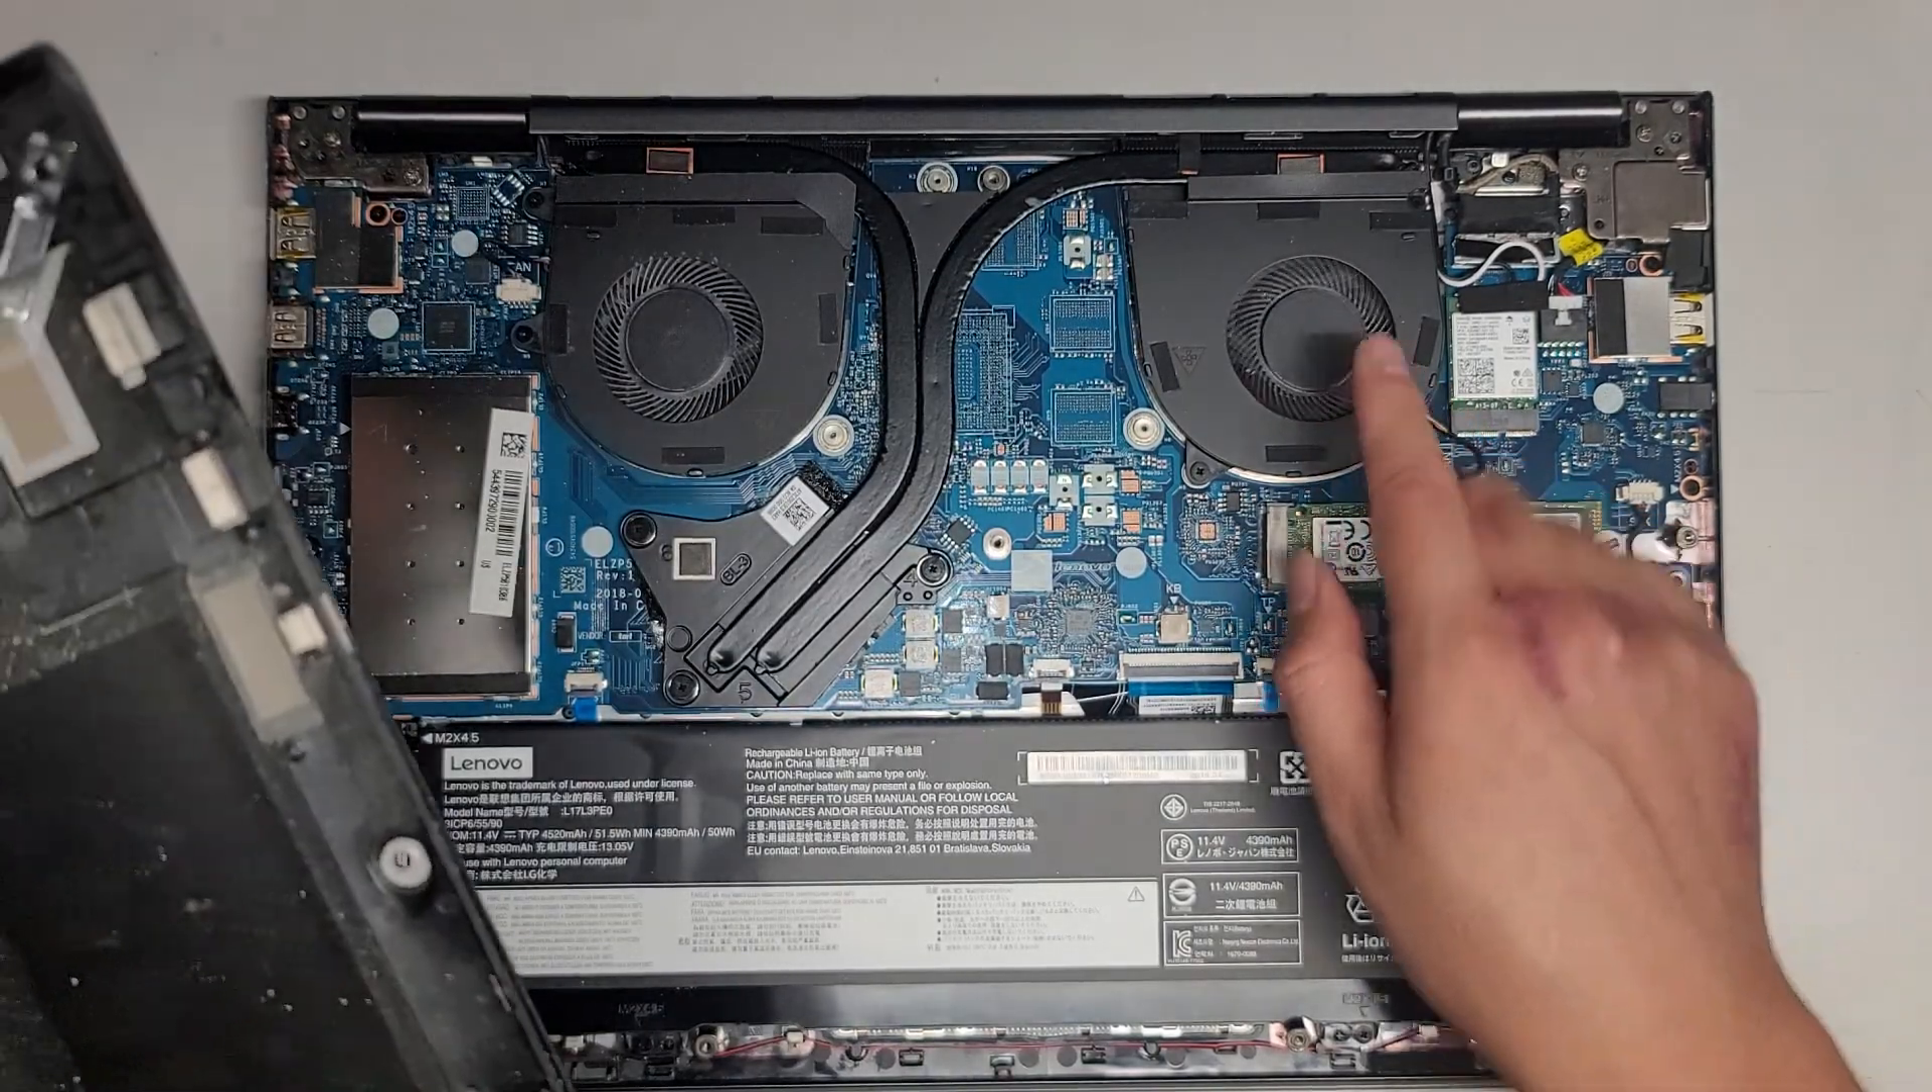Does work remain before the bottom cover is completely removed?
No.